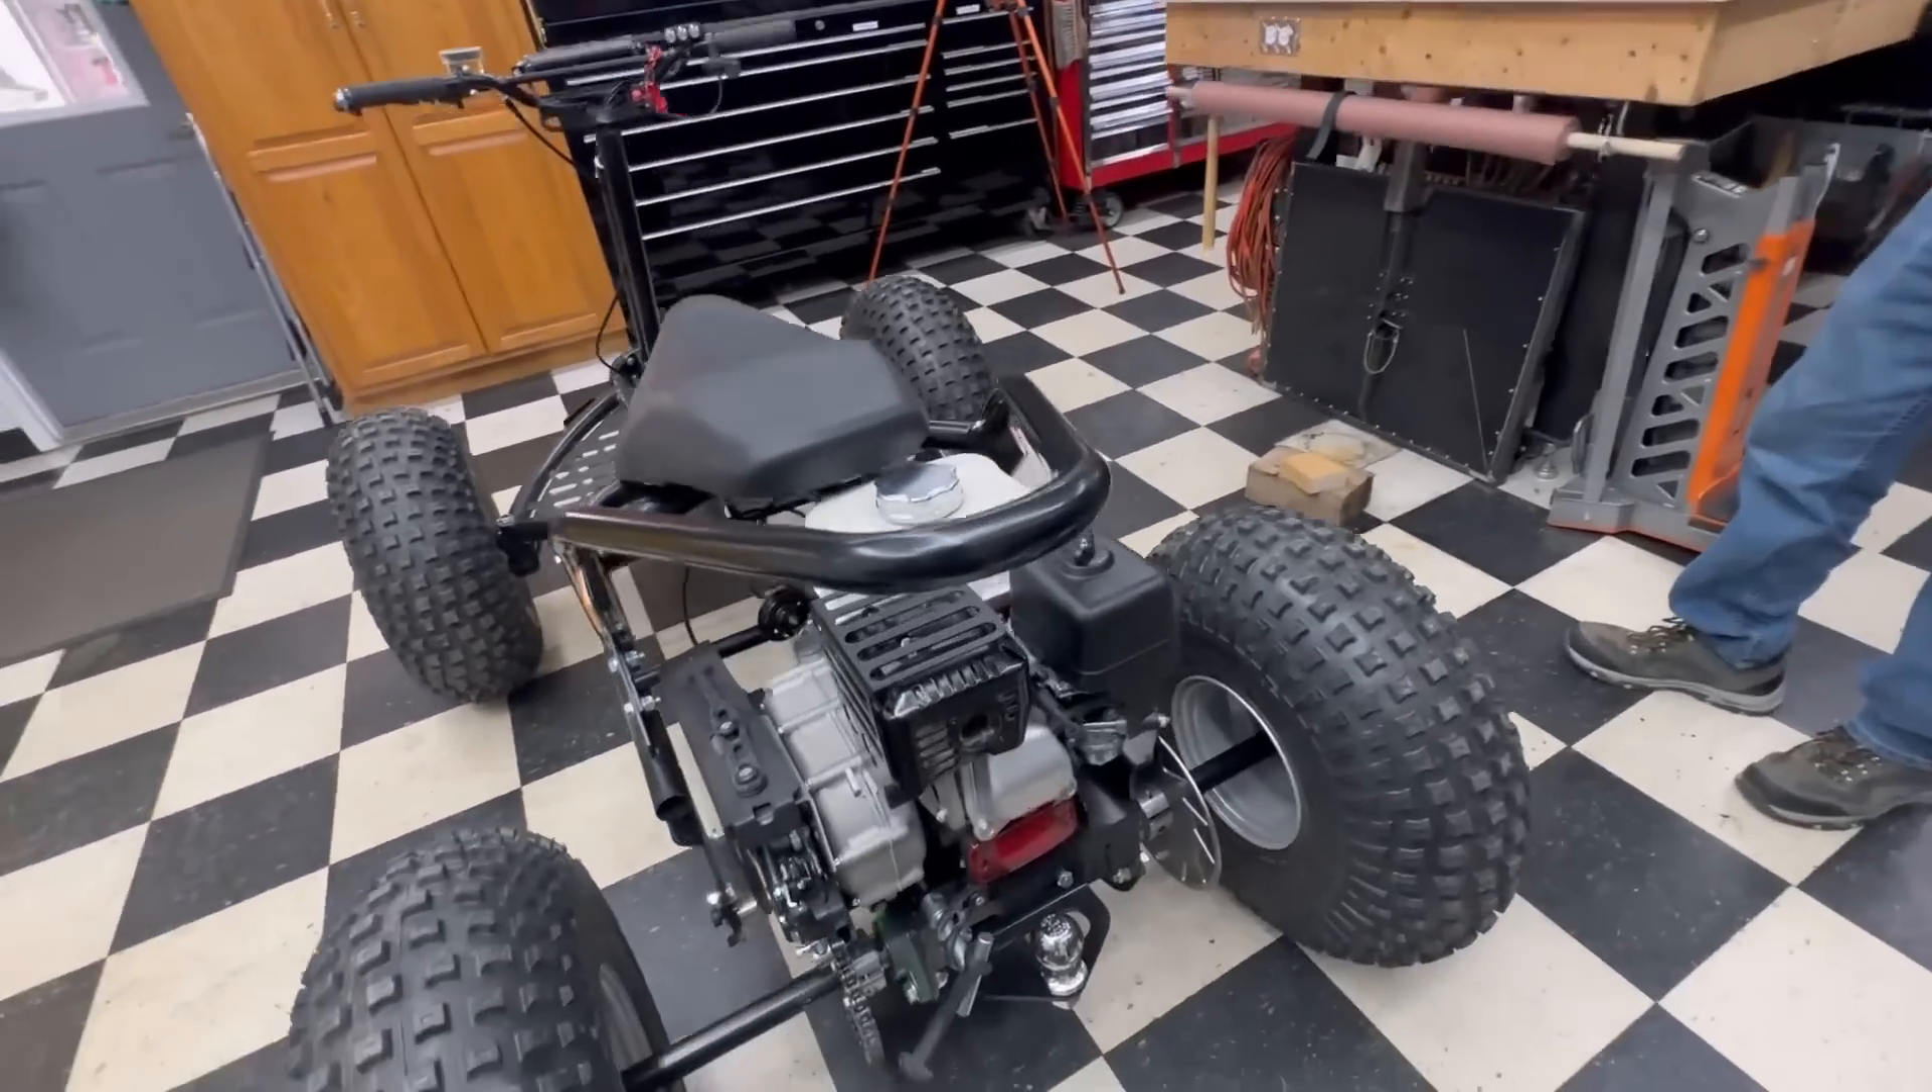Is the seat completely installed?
Yes.